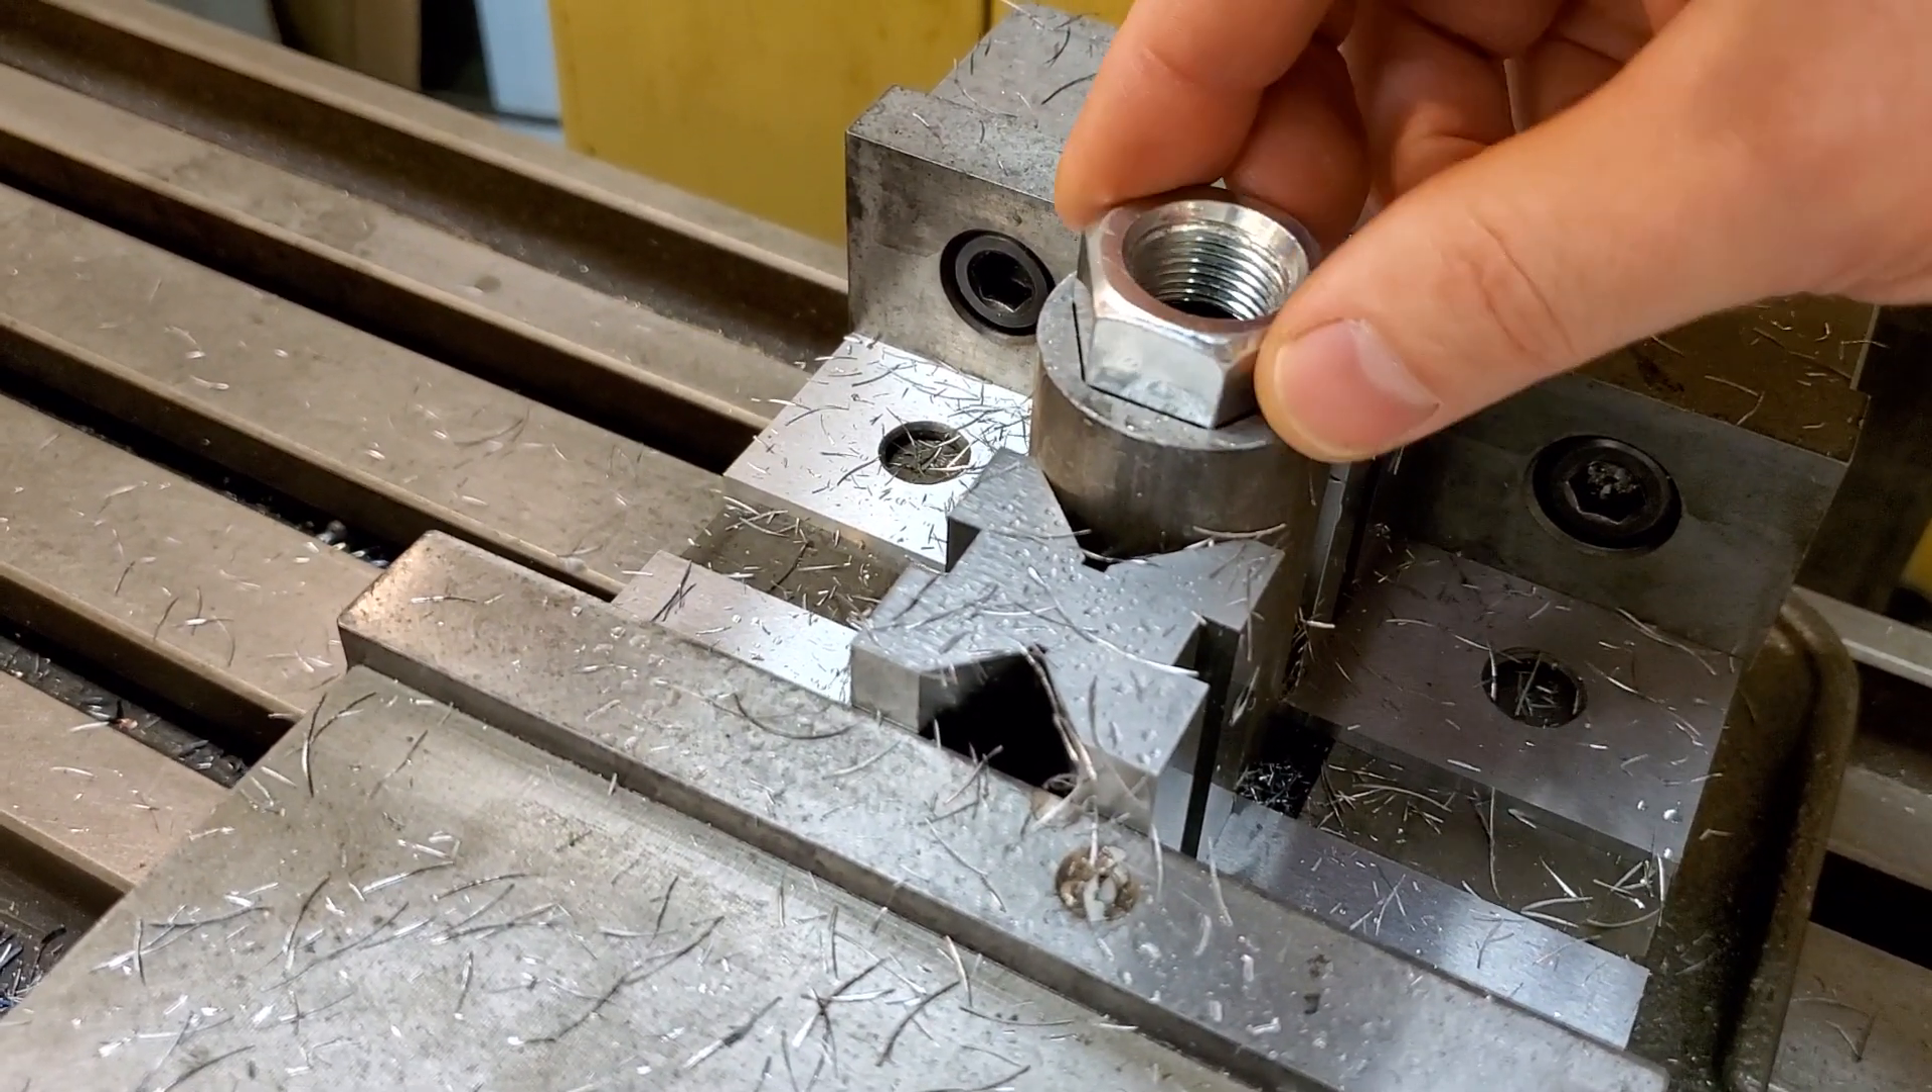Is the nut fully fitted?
No.